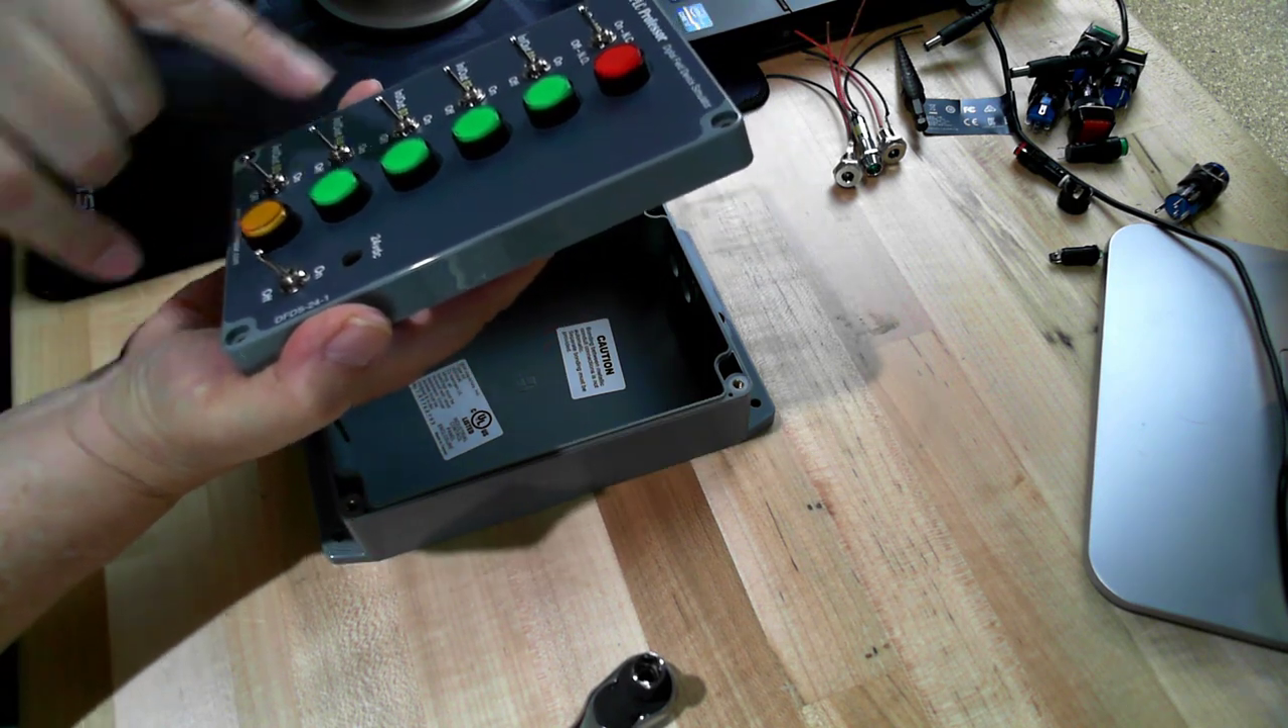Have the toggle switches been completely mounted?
Yes.